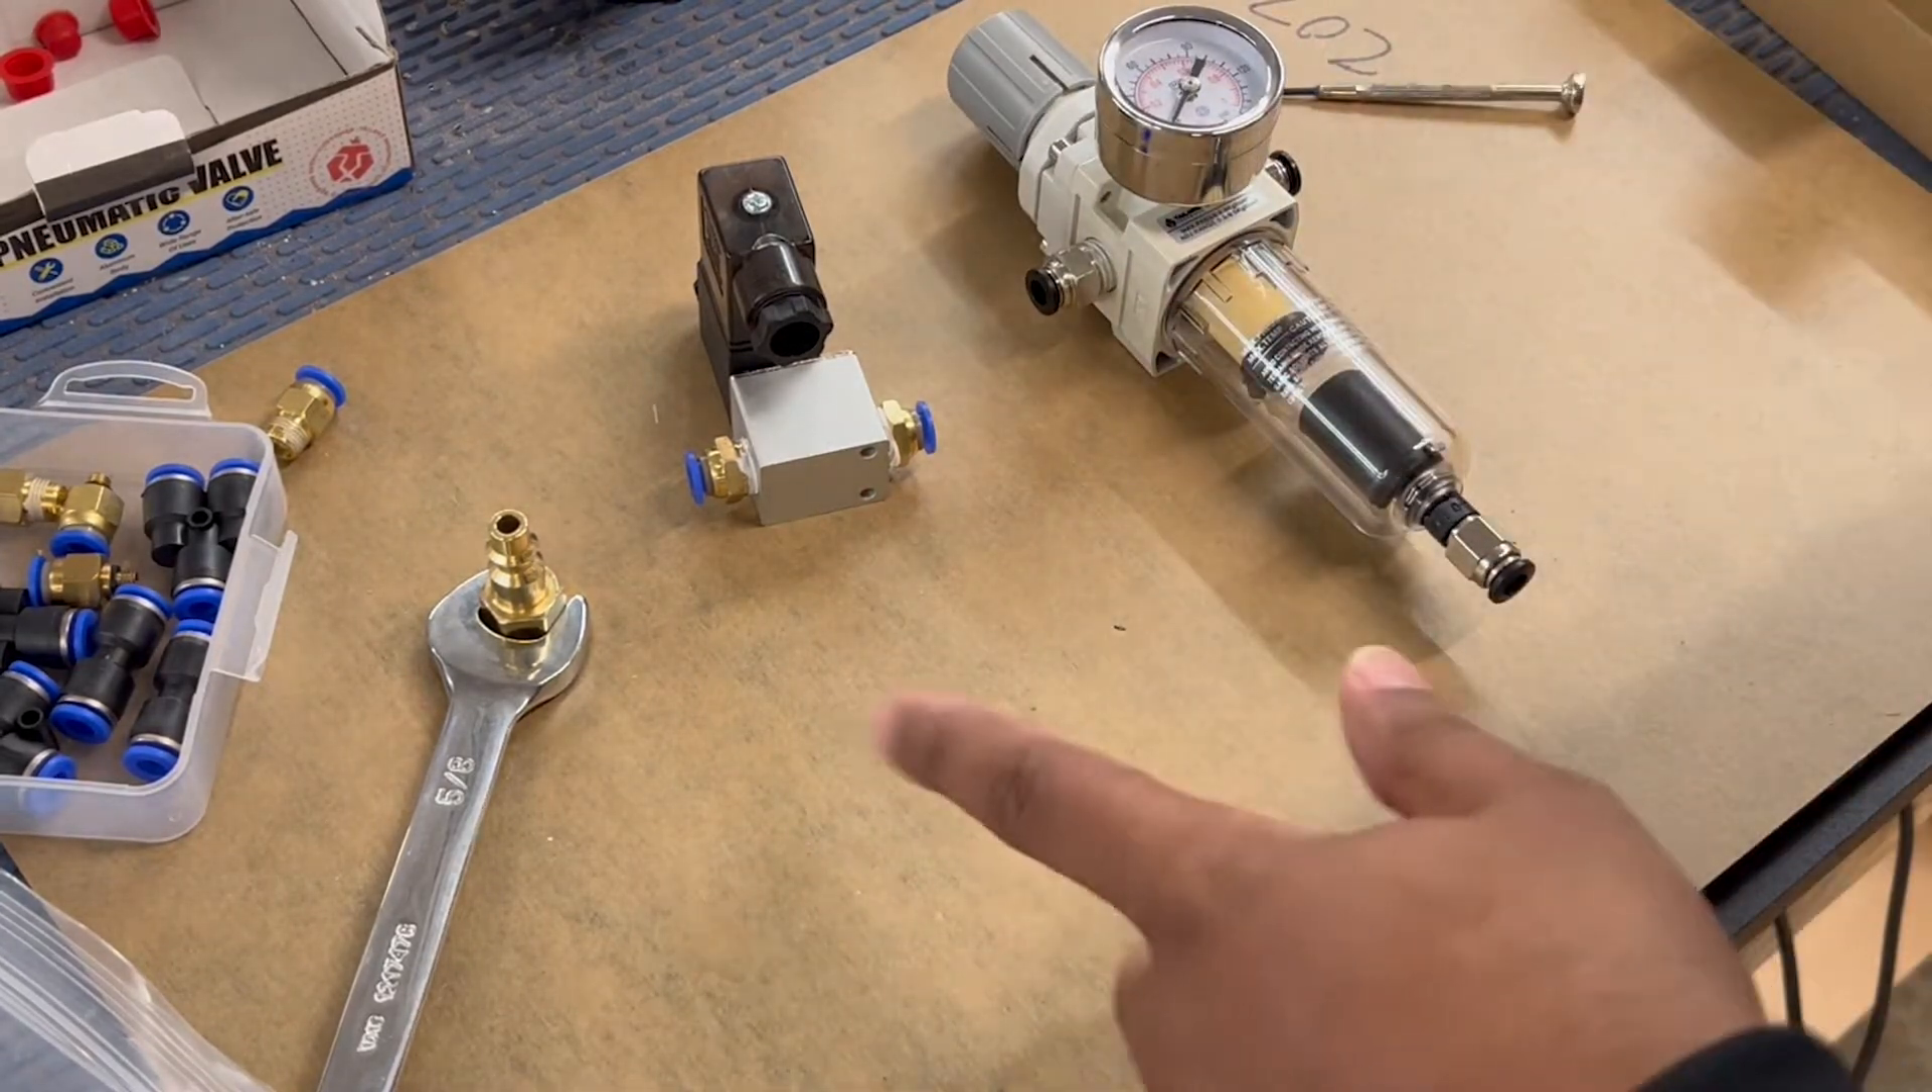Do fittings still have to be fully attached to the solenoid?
No.